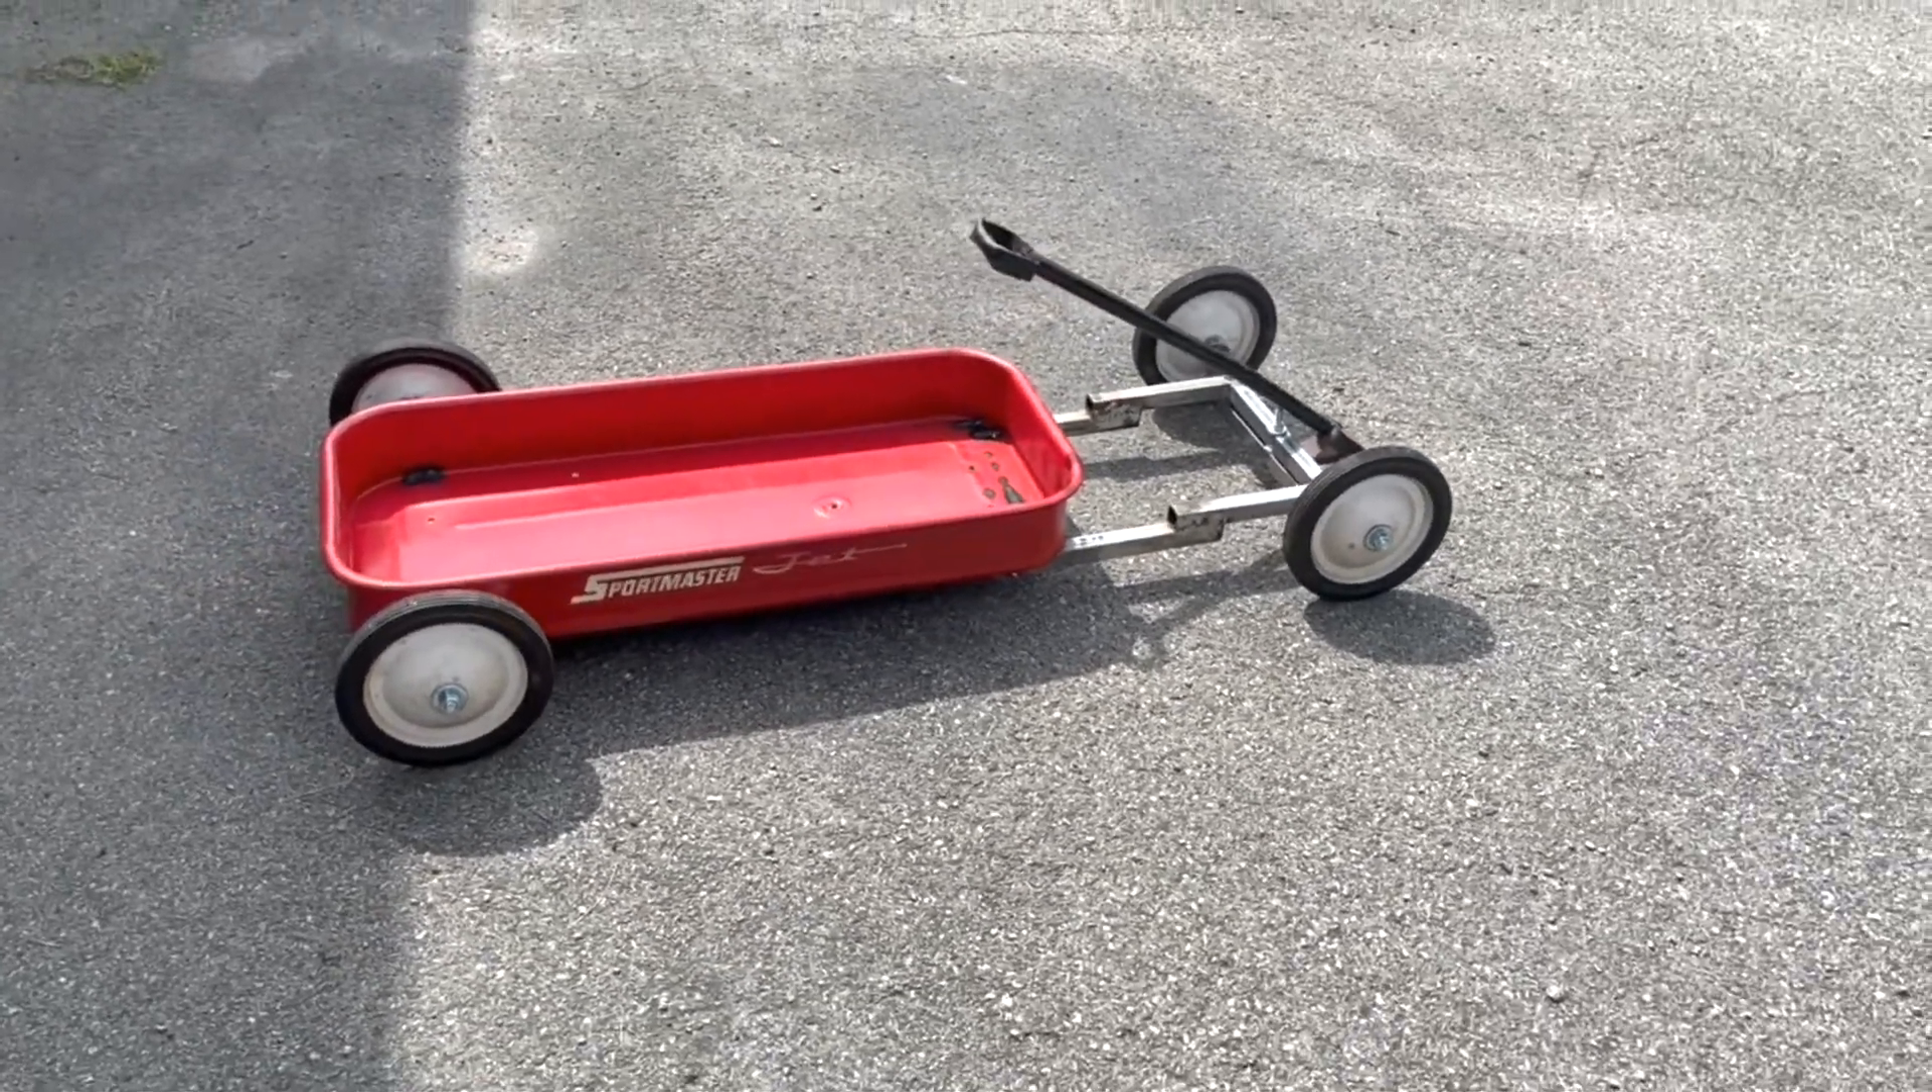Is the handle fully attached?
Yes.